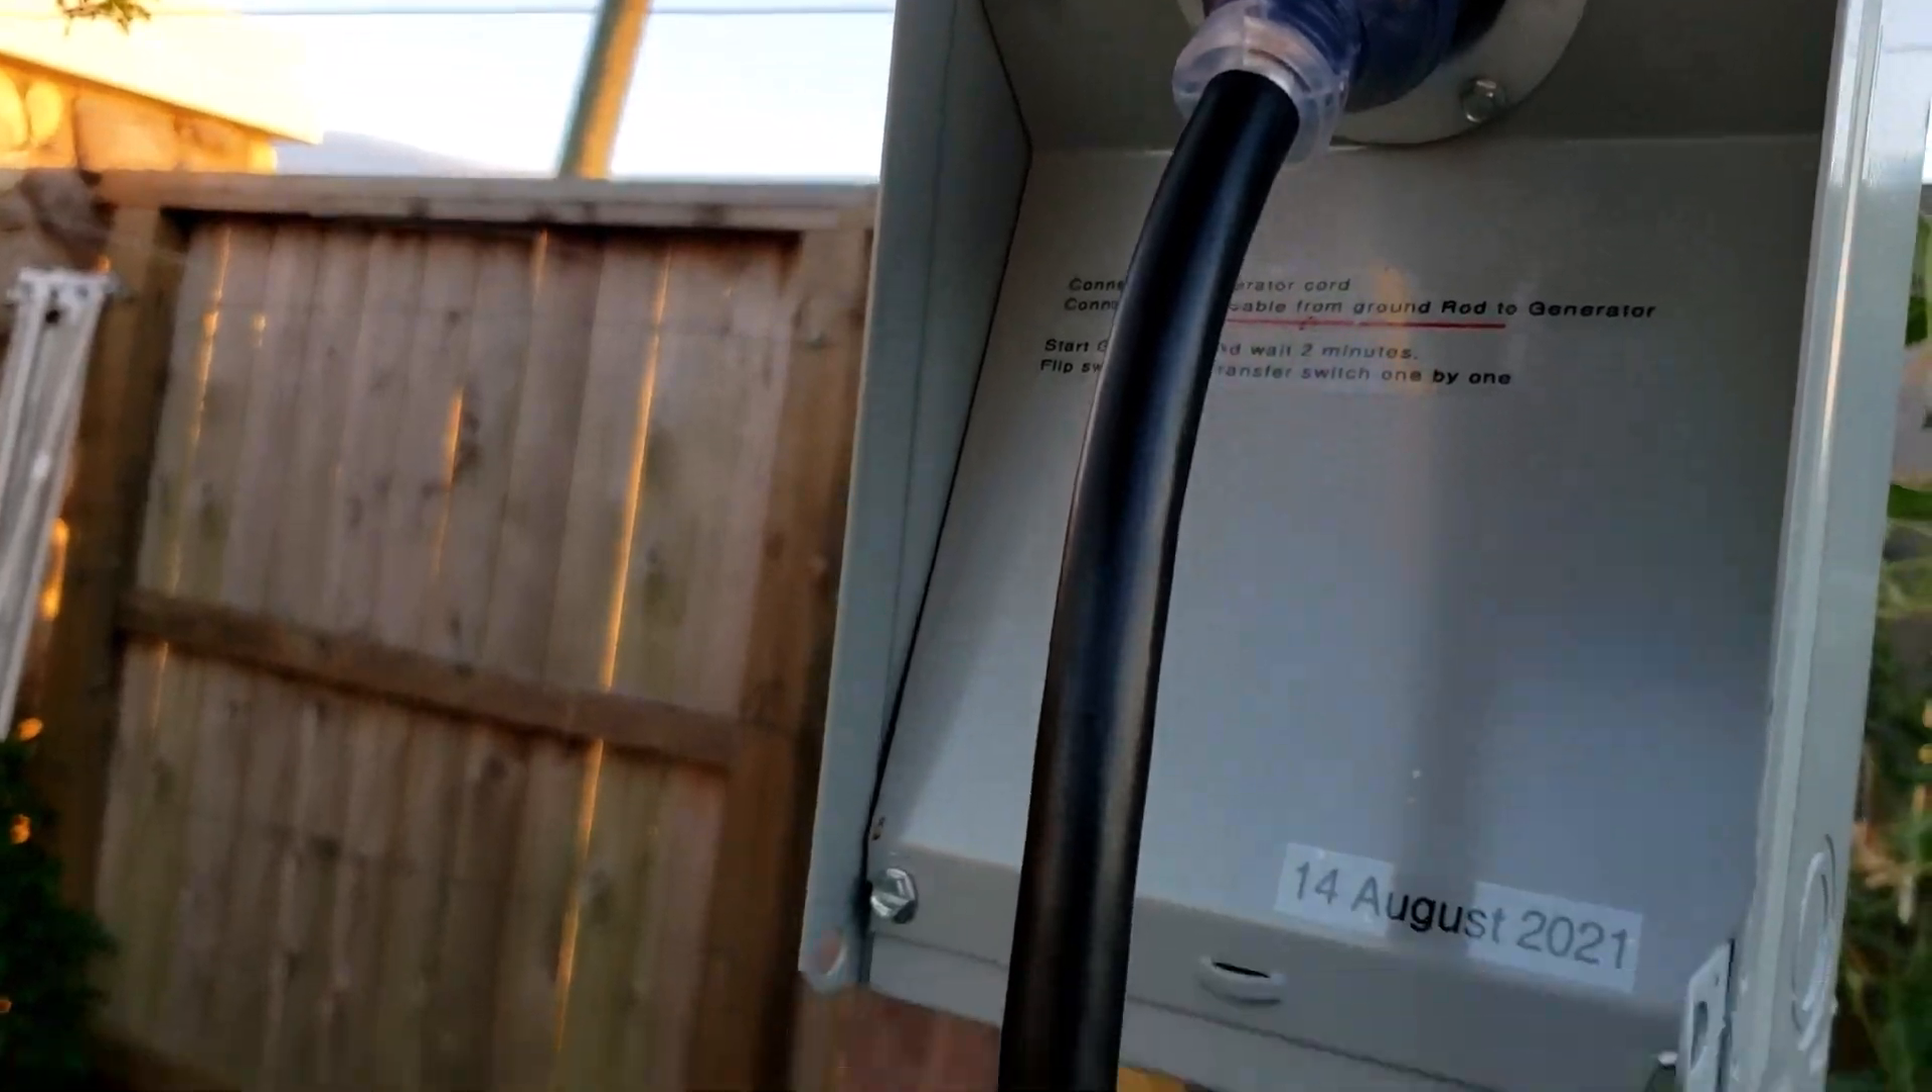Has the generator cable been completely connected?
Yes.